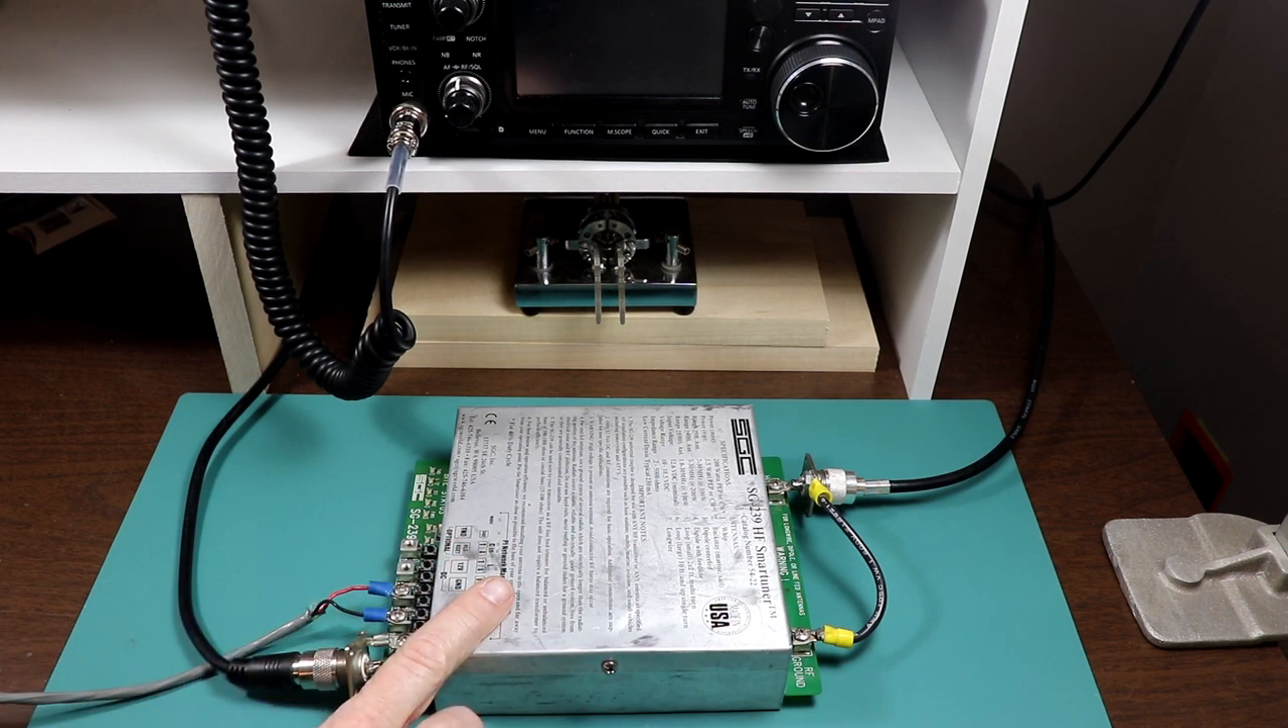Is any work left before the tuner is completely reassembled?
No.